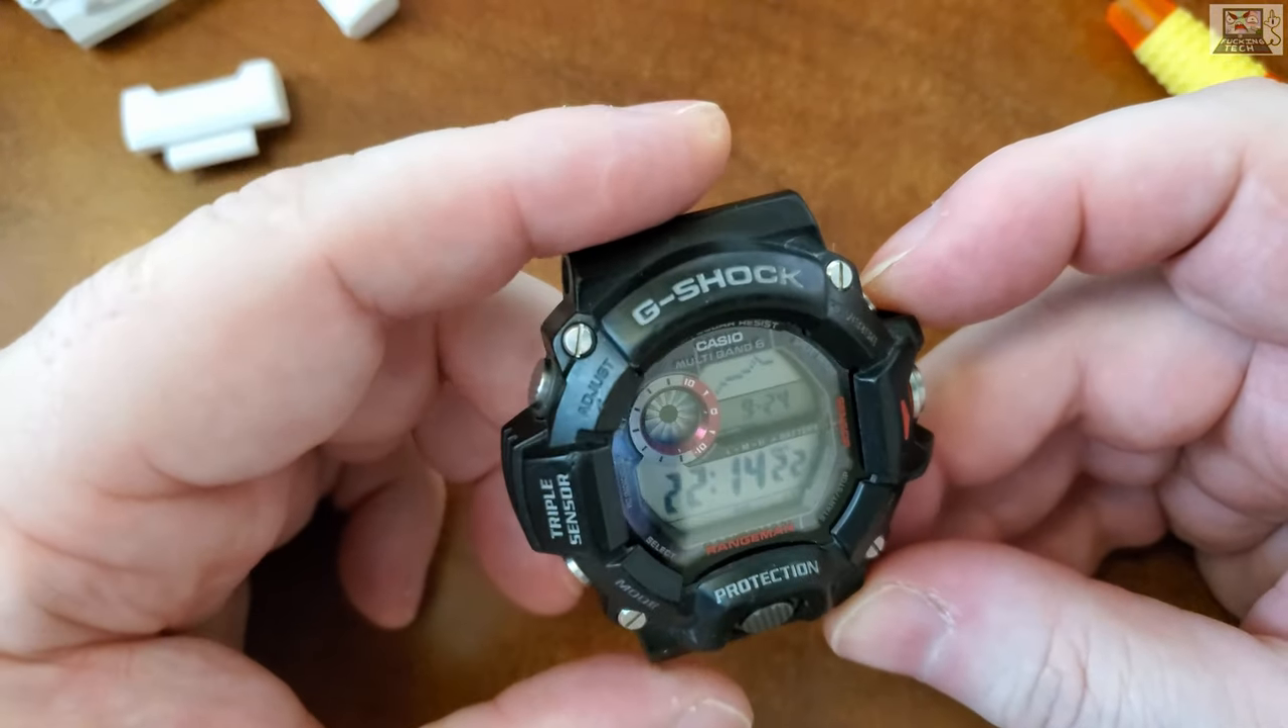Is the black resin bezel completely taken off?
No.